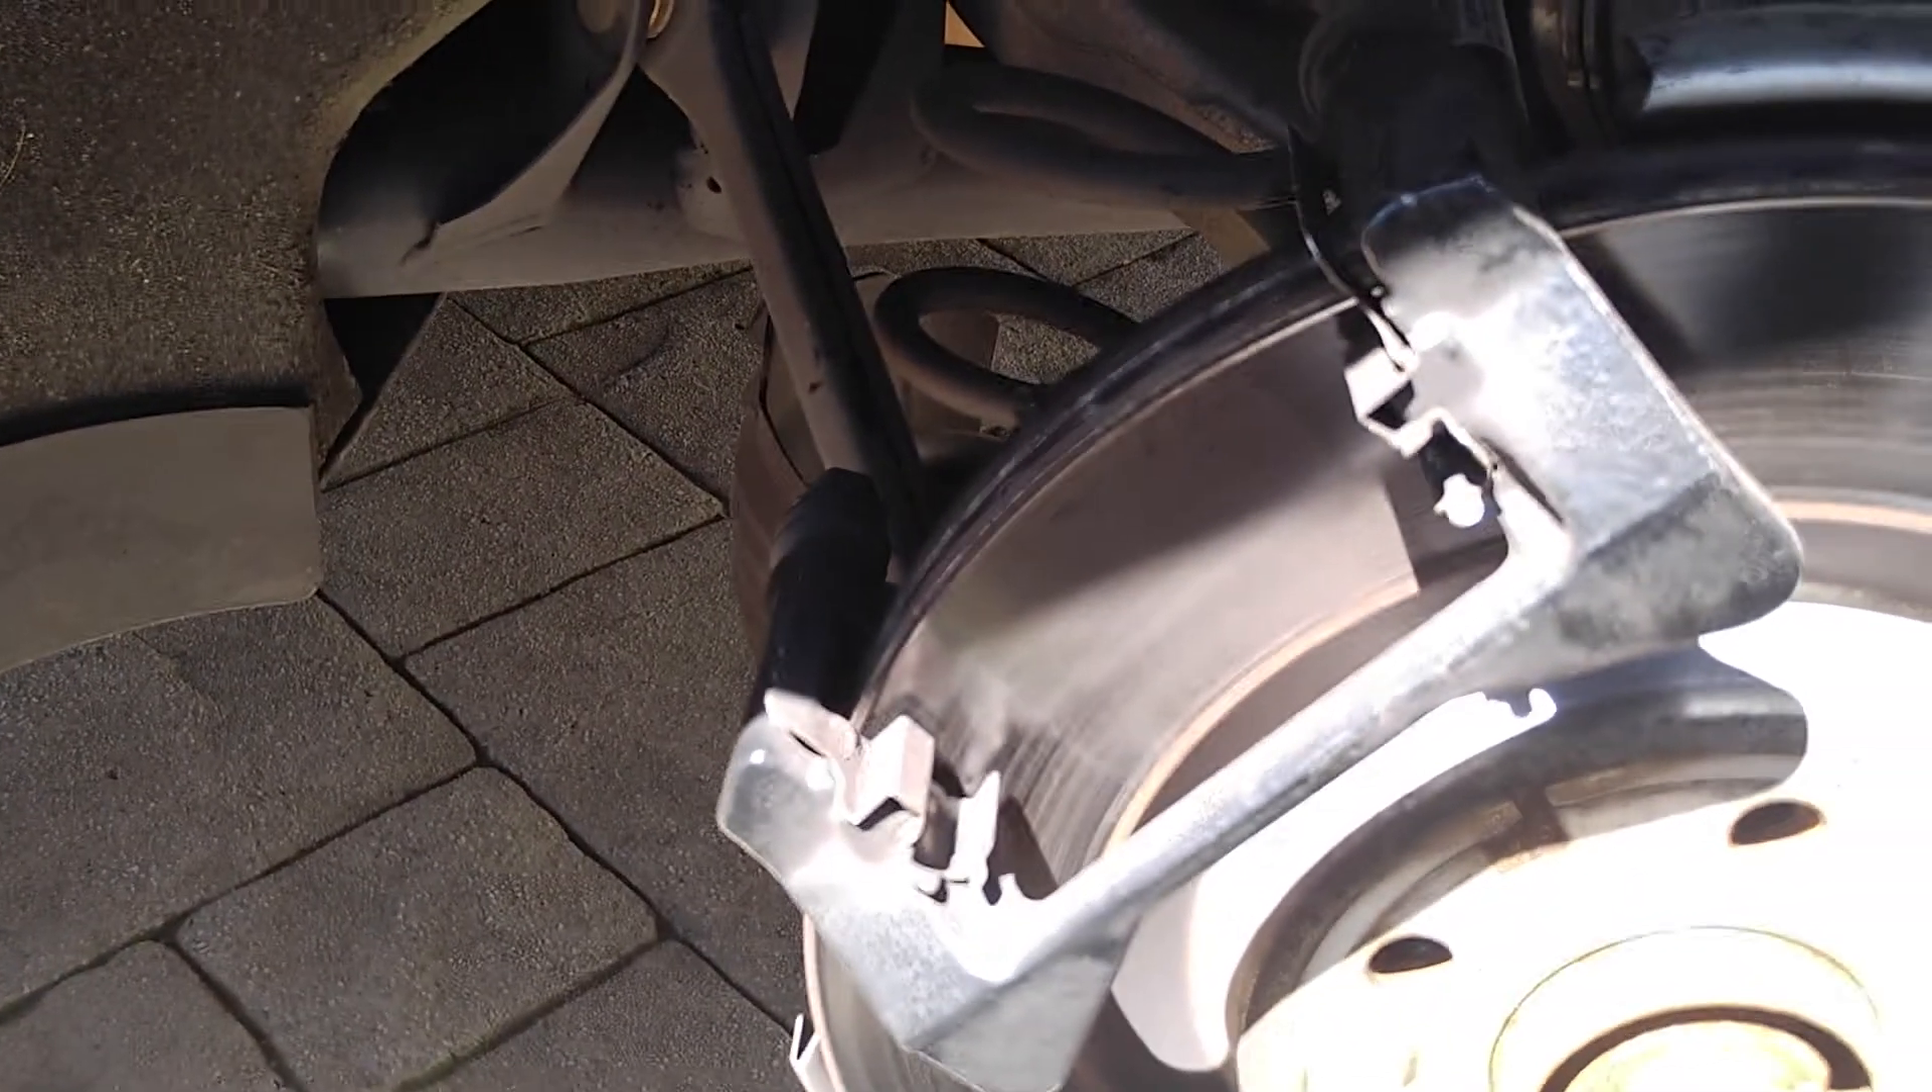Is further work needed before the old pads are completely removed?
No.